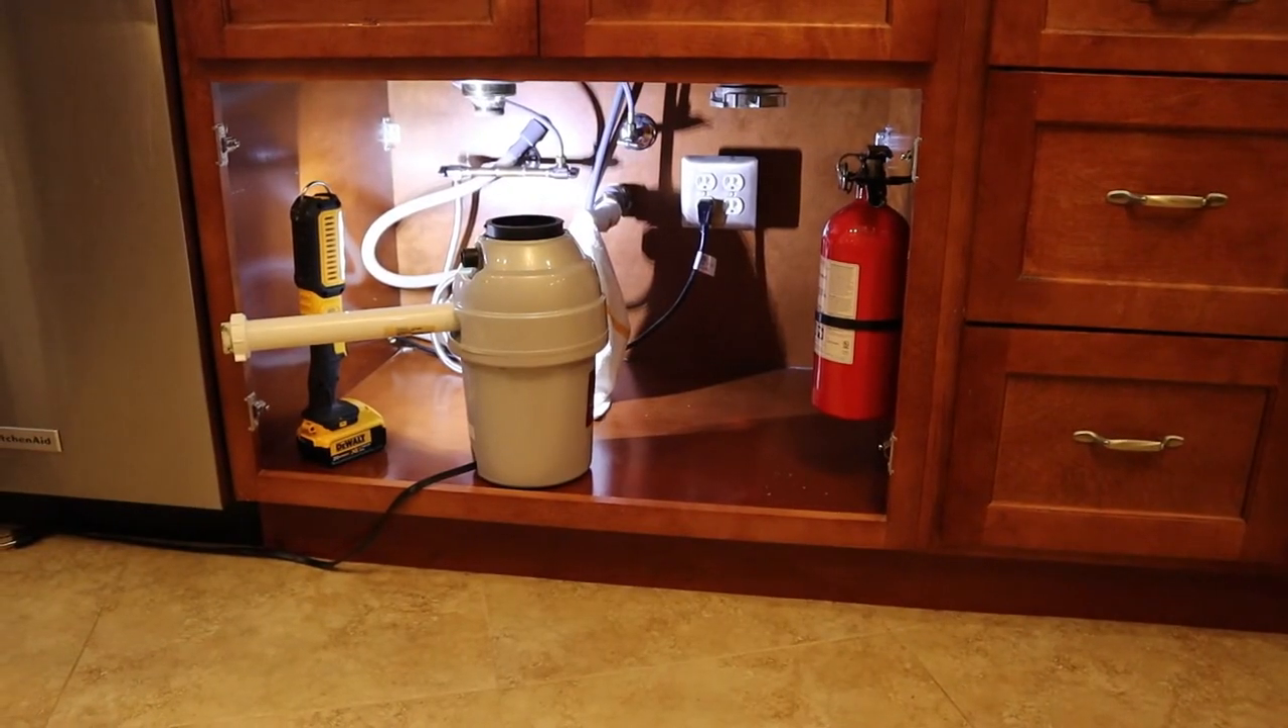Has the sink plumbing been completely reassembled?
No.